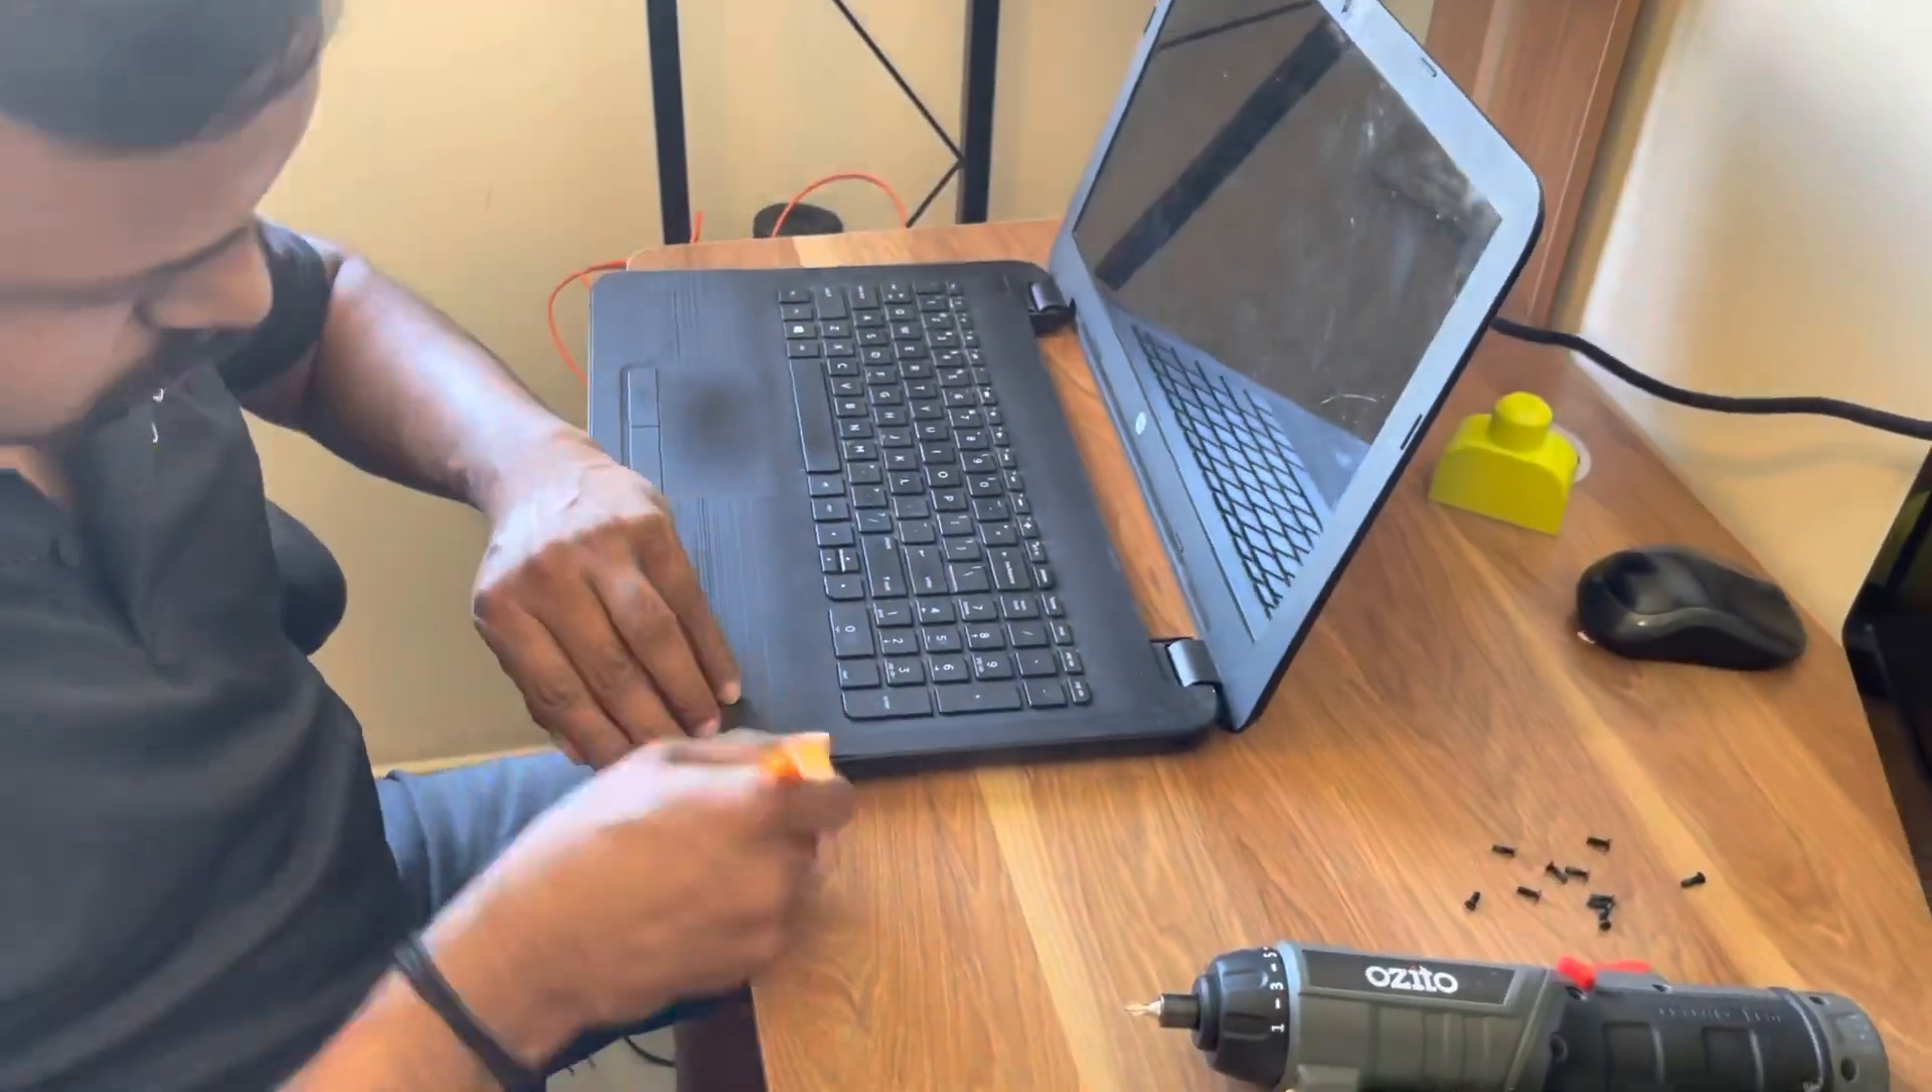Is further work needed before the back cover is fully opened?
Yes.